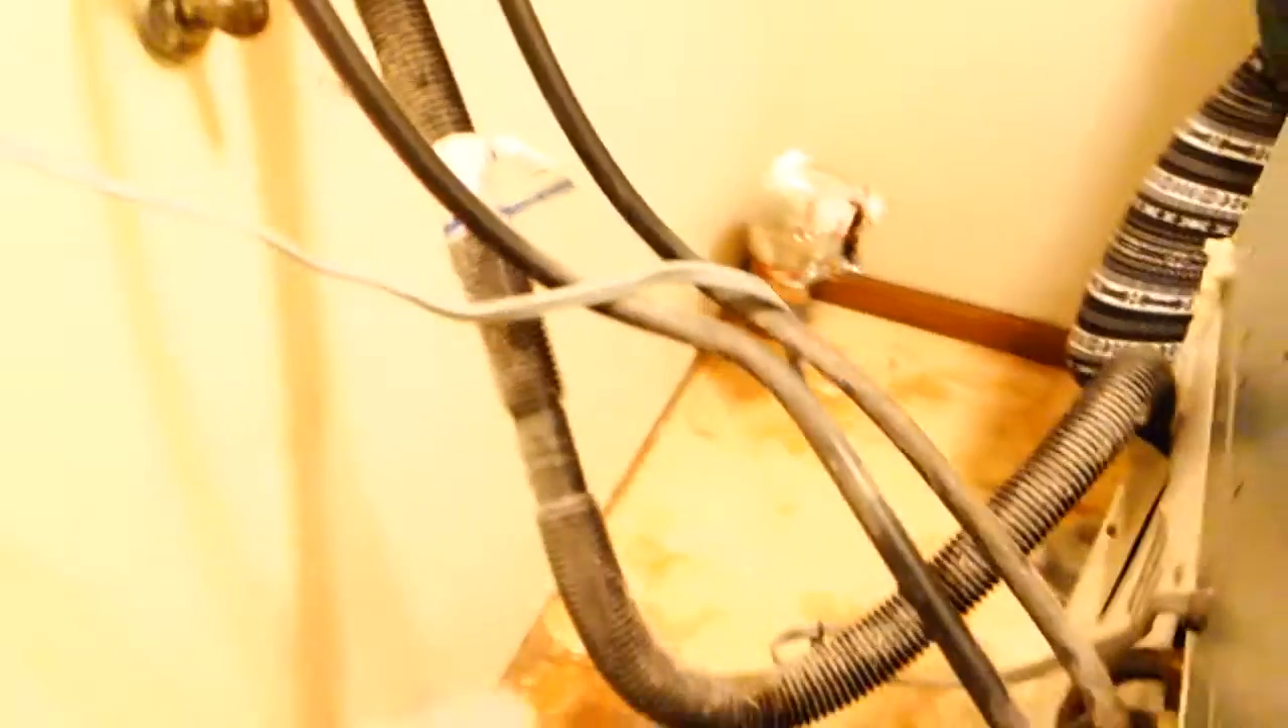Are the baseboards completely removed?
No.